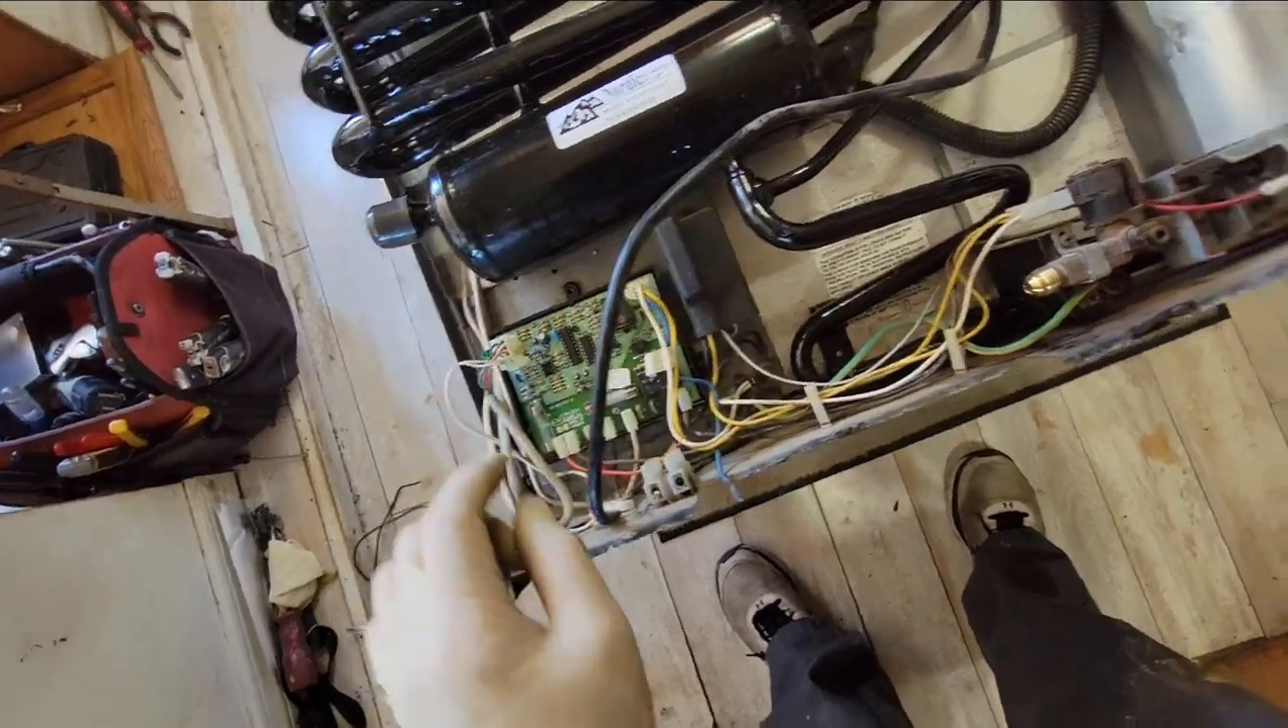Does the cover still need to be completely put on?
Yes.